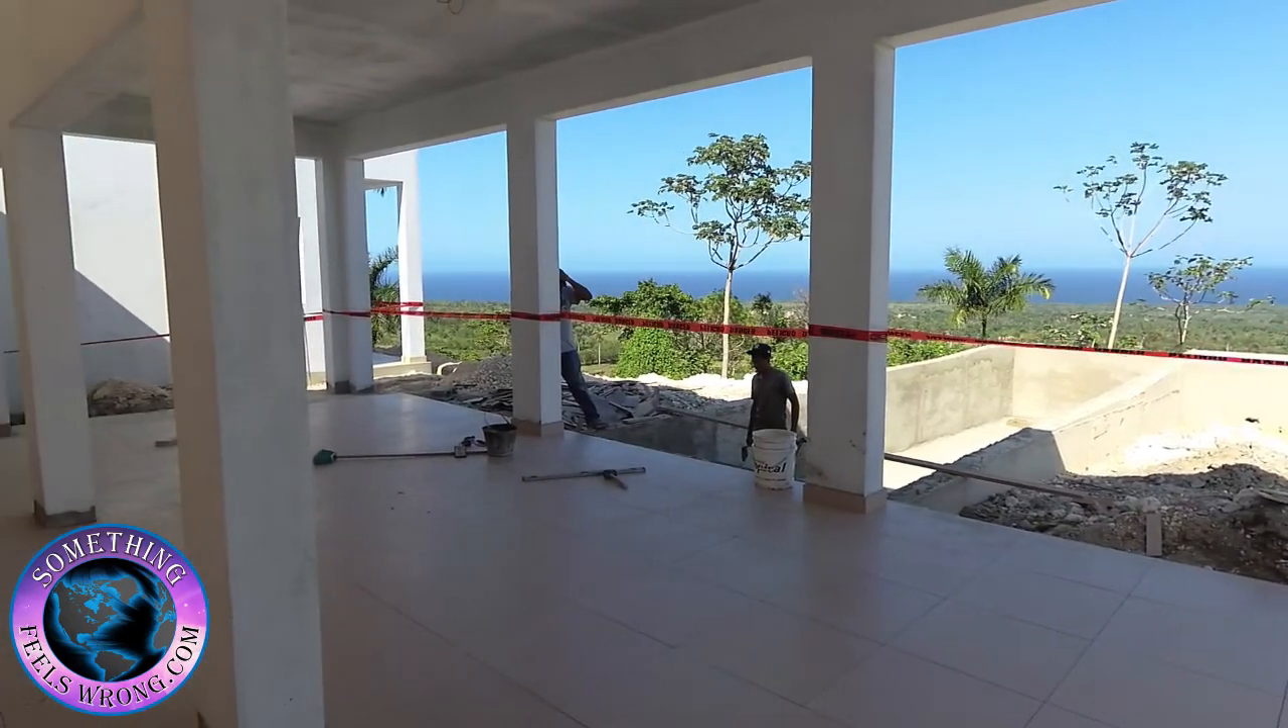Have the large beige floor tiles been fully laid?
Yes.